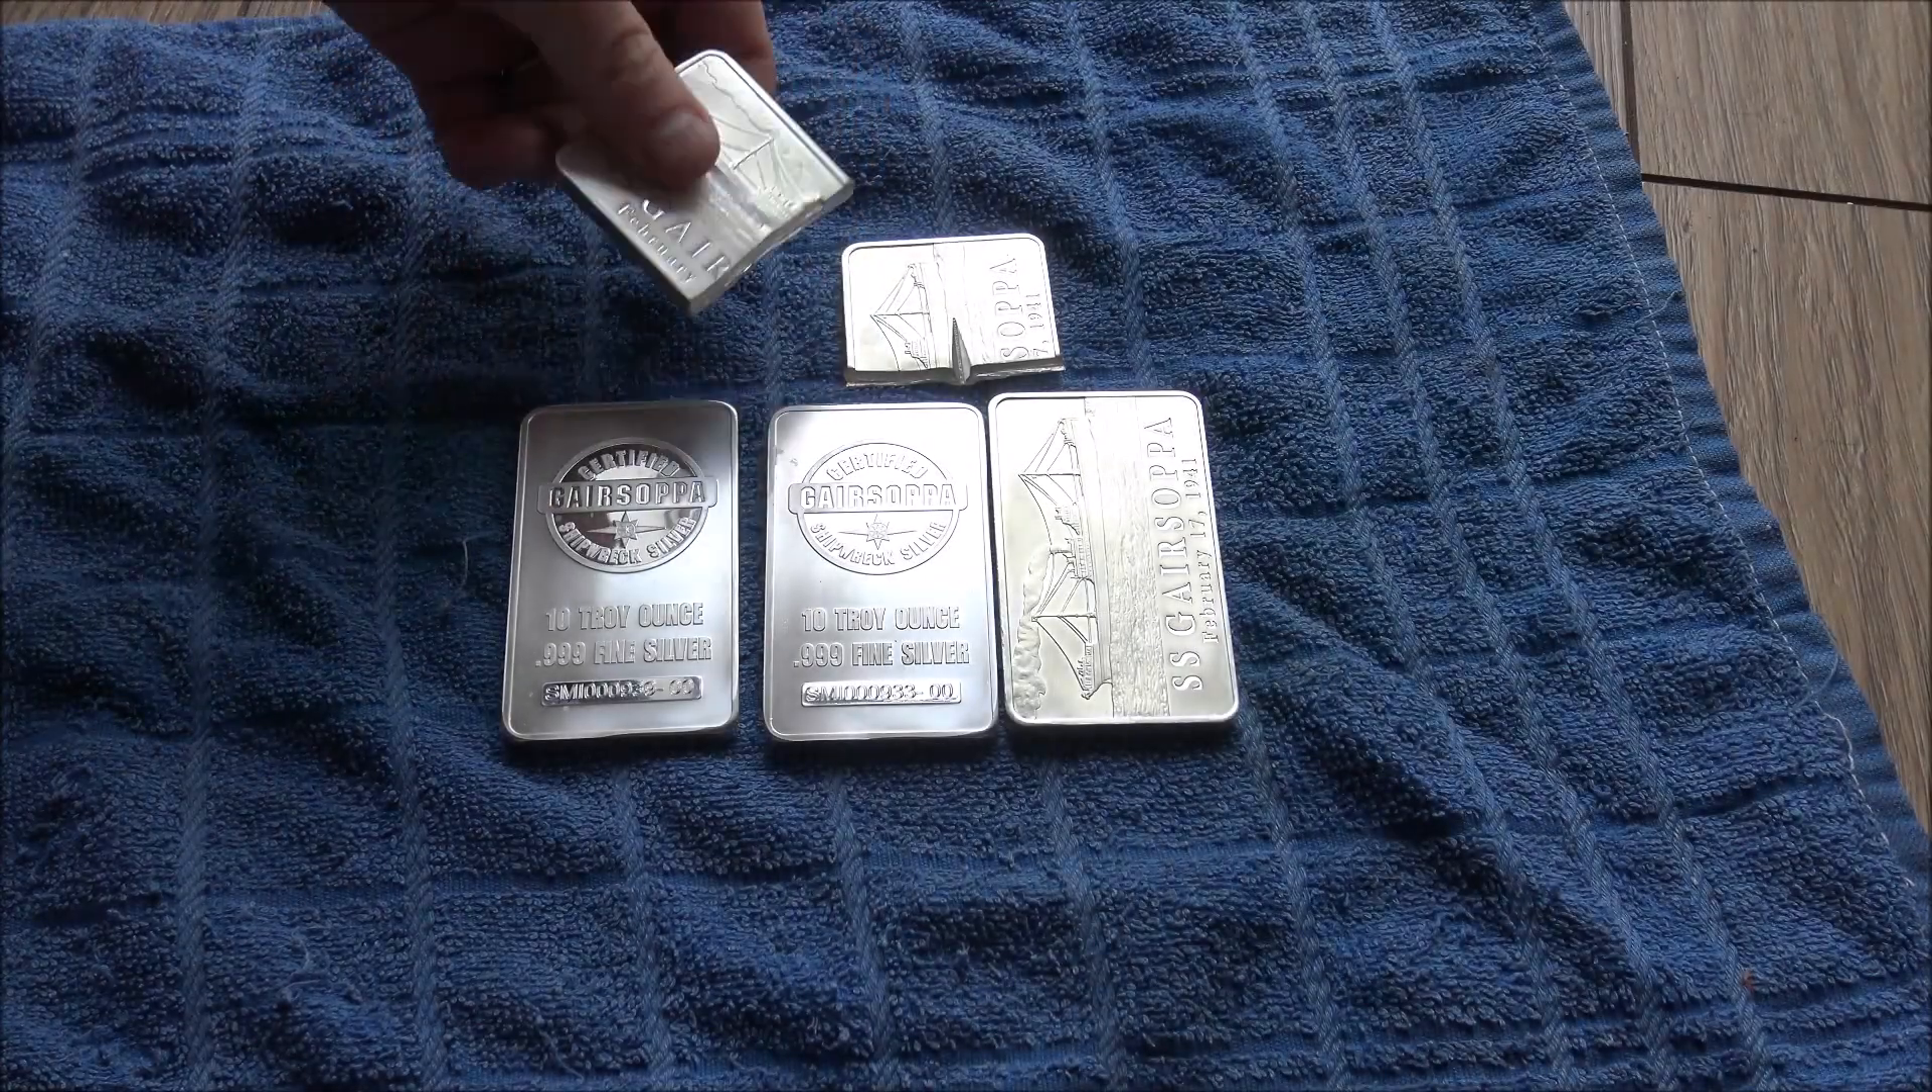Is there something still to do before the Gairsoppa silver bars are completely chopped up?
Yes.